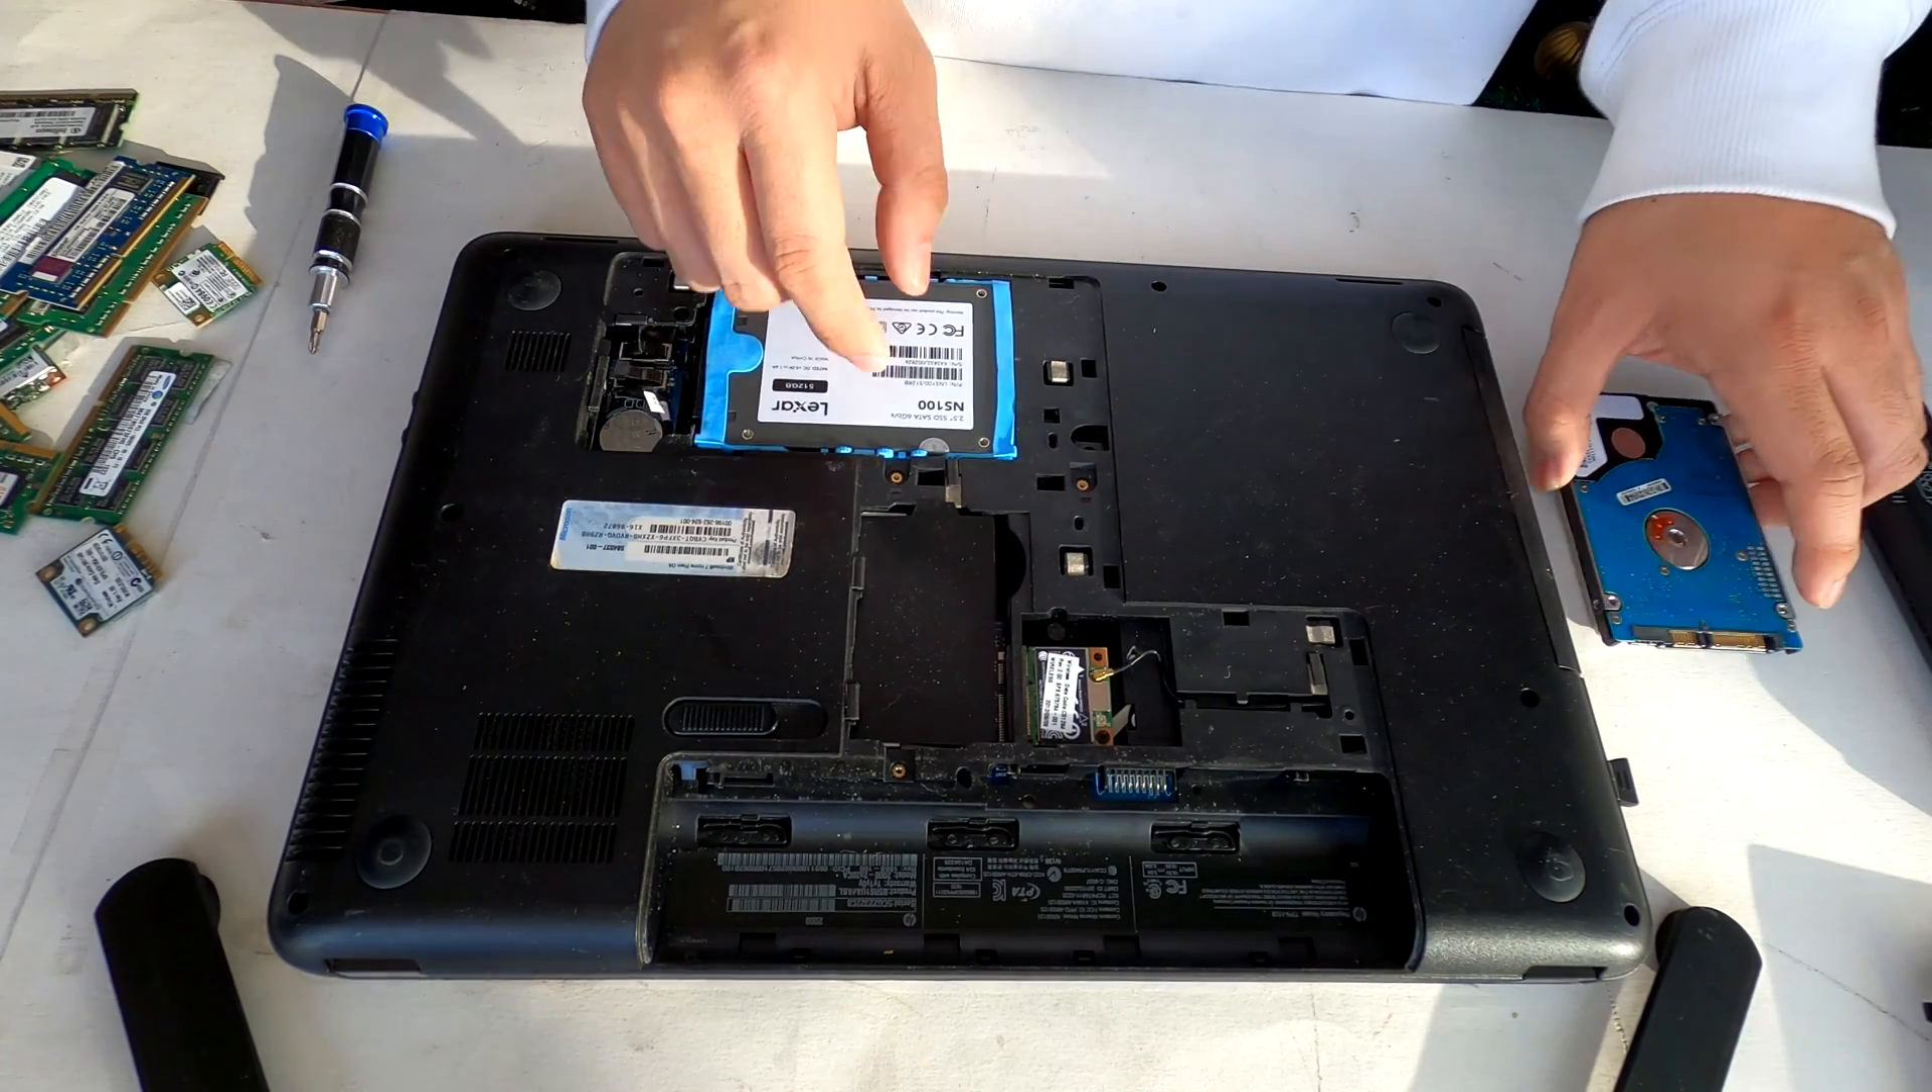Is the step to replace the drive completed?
Yes.